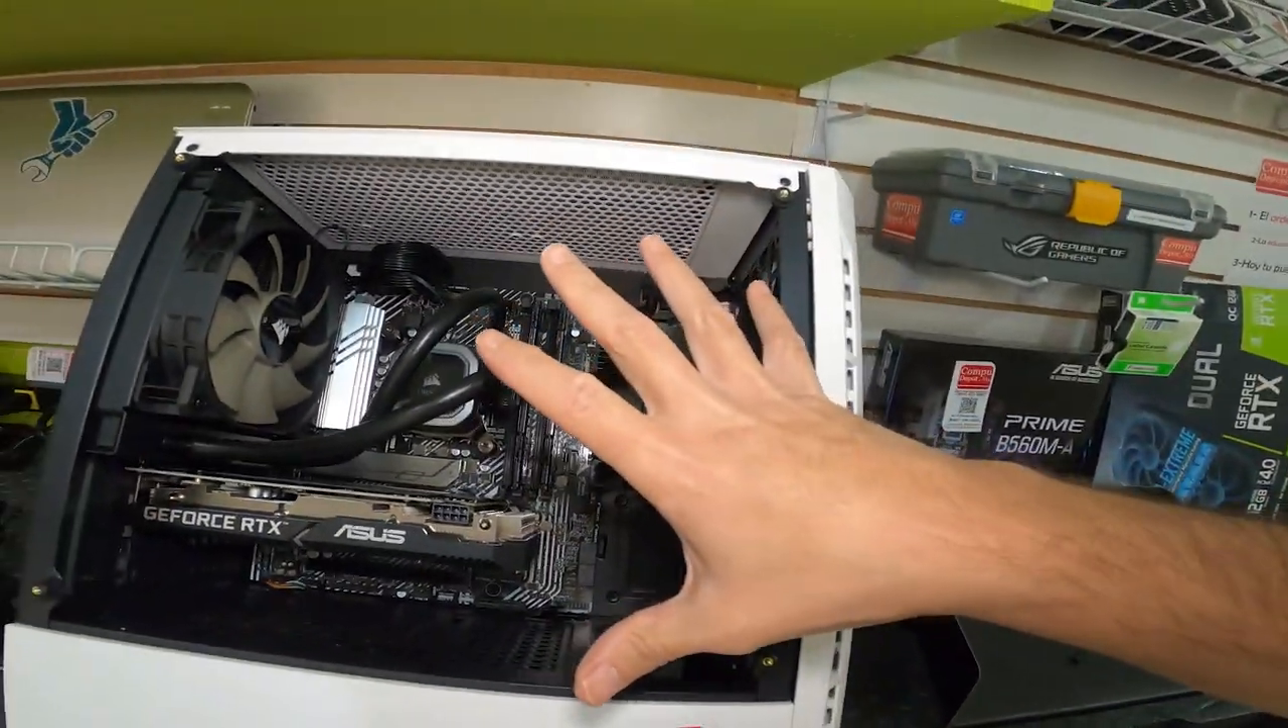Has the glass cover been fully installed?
No.